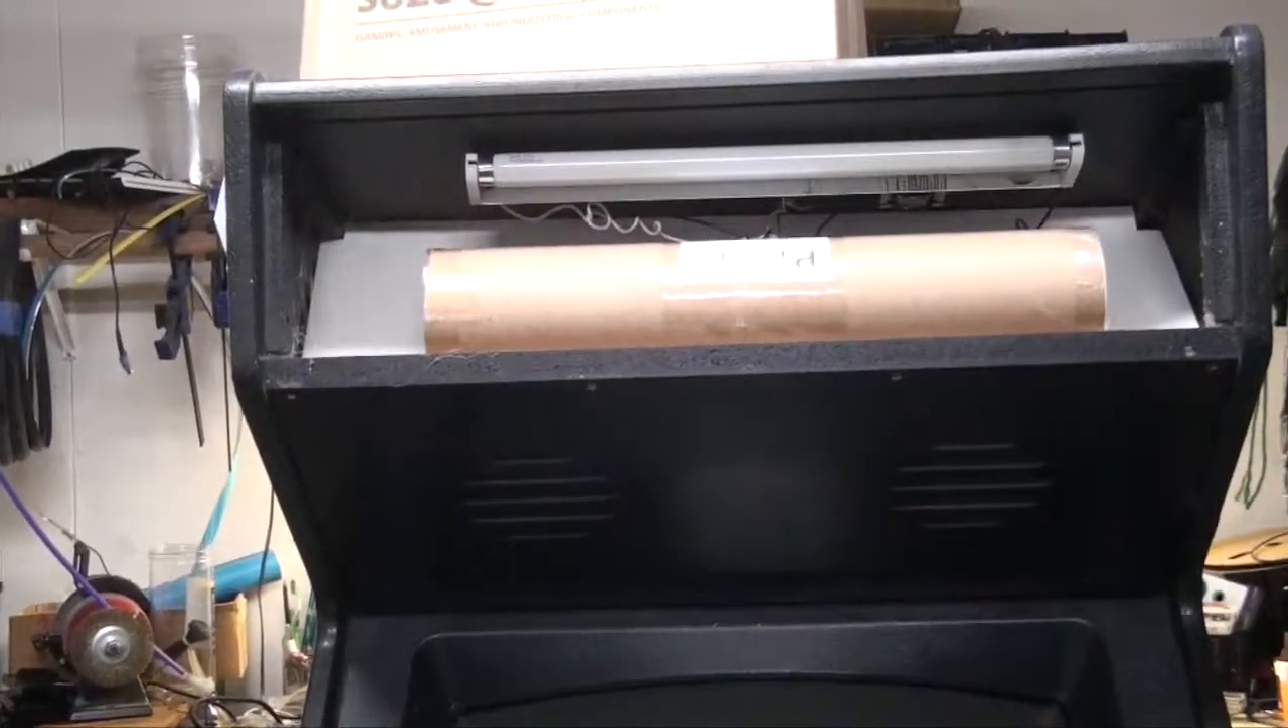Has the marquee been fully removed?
Yes.